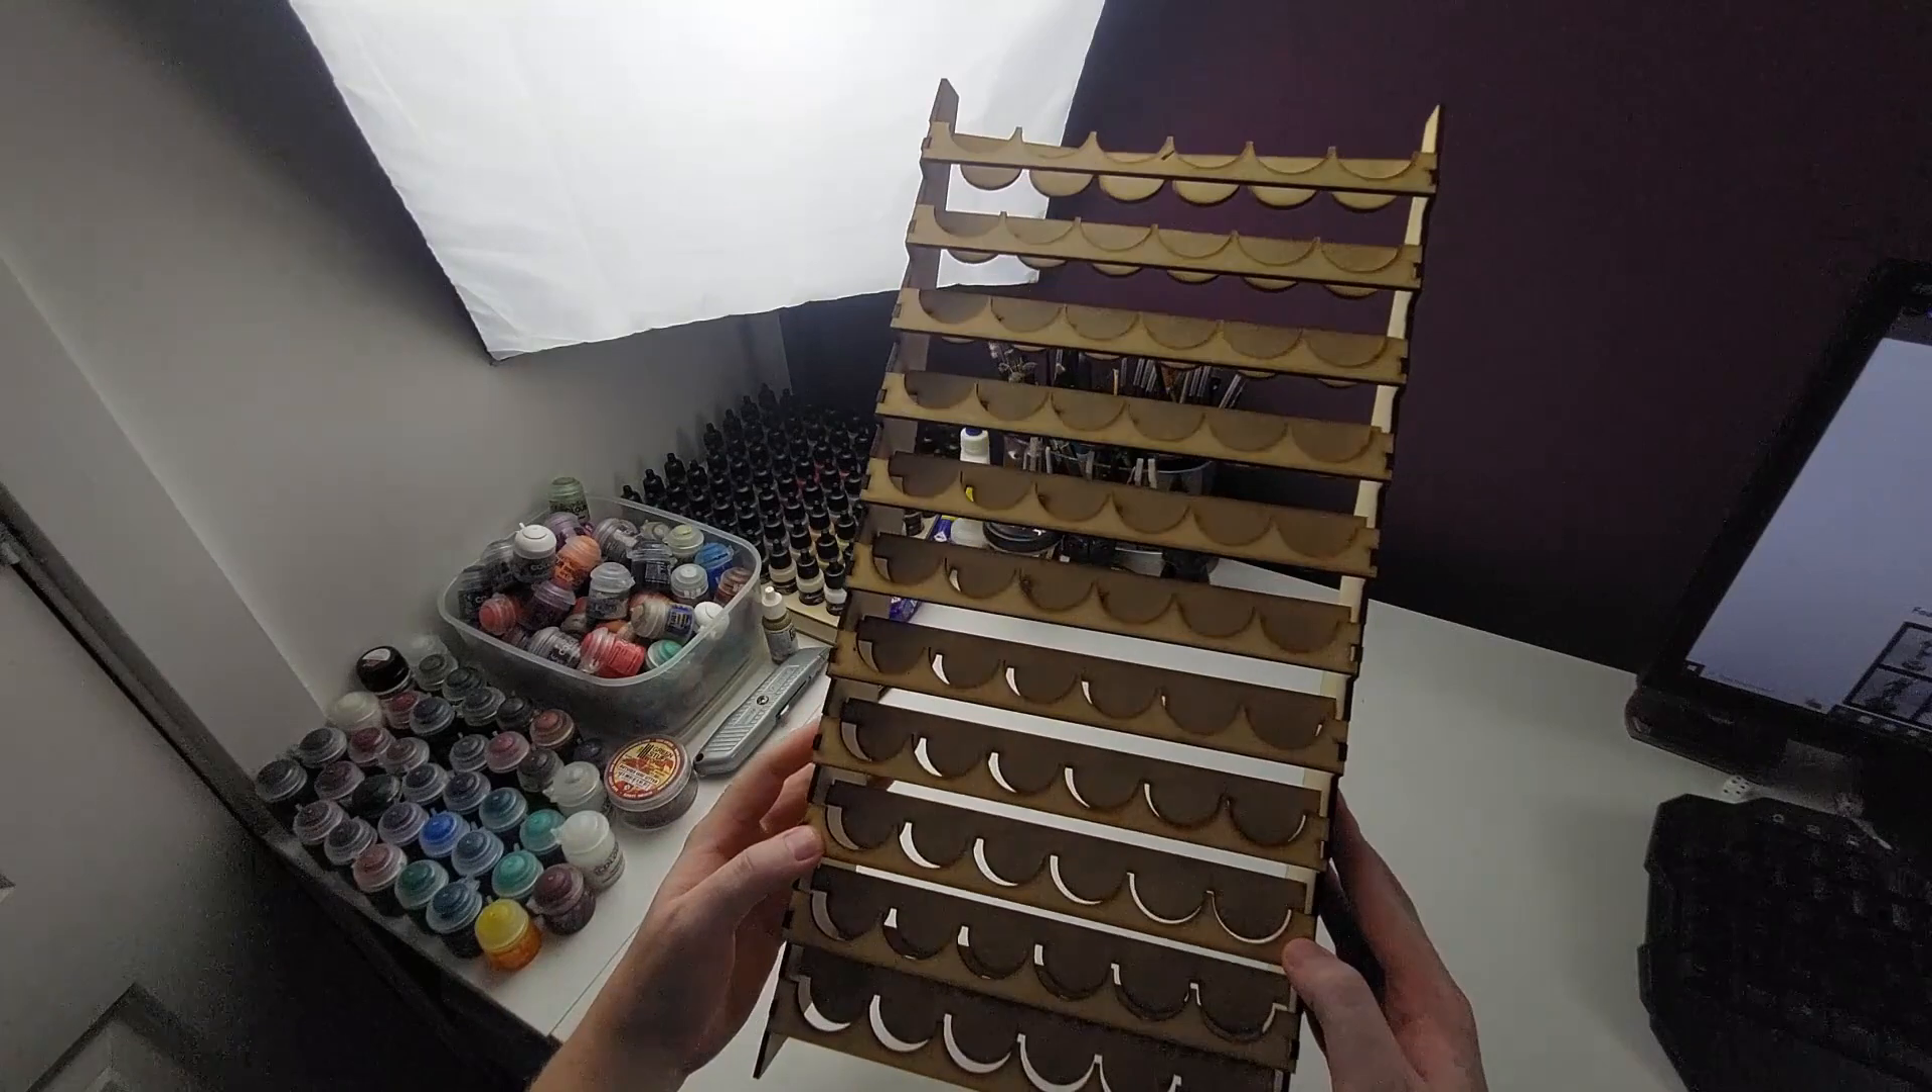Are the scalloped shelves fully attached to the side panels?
Yes.